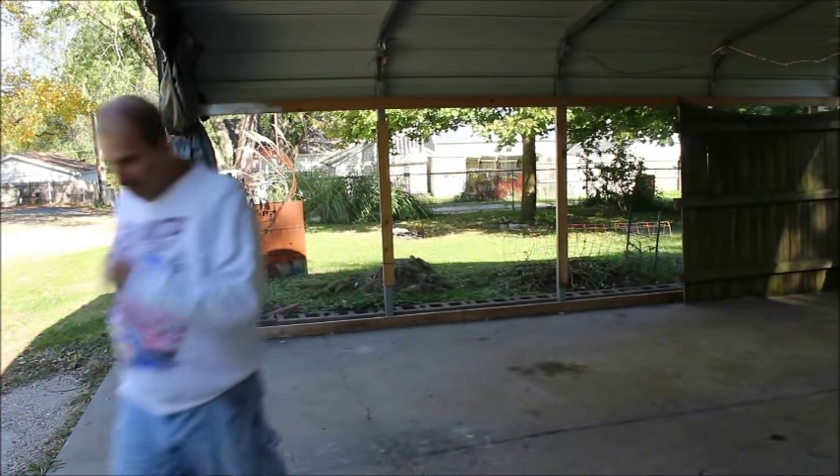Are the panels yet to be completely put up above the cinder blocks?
Yes.